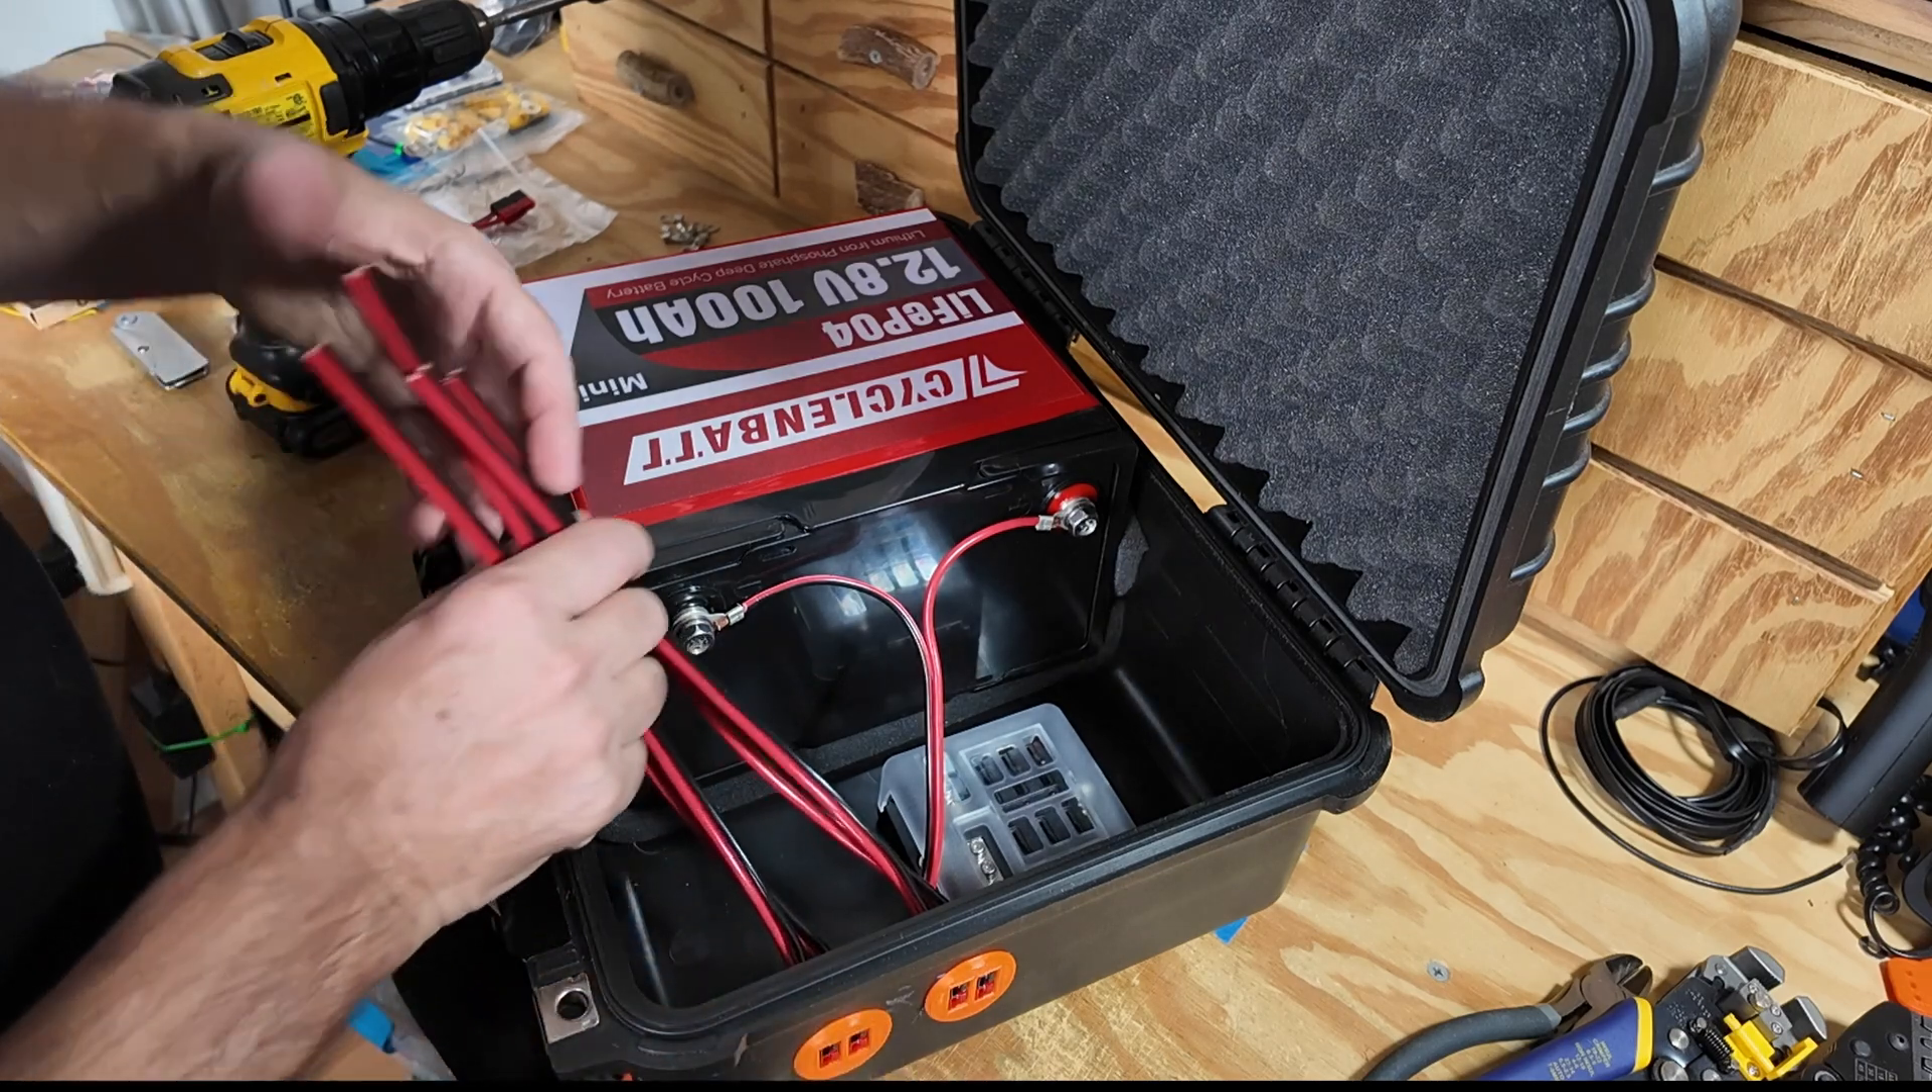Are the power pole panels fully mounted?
Yes.